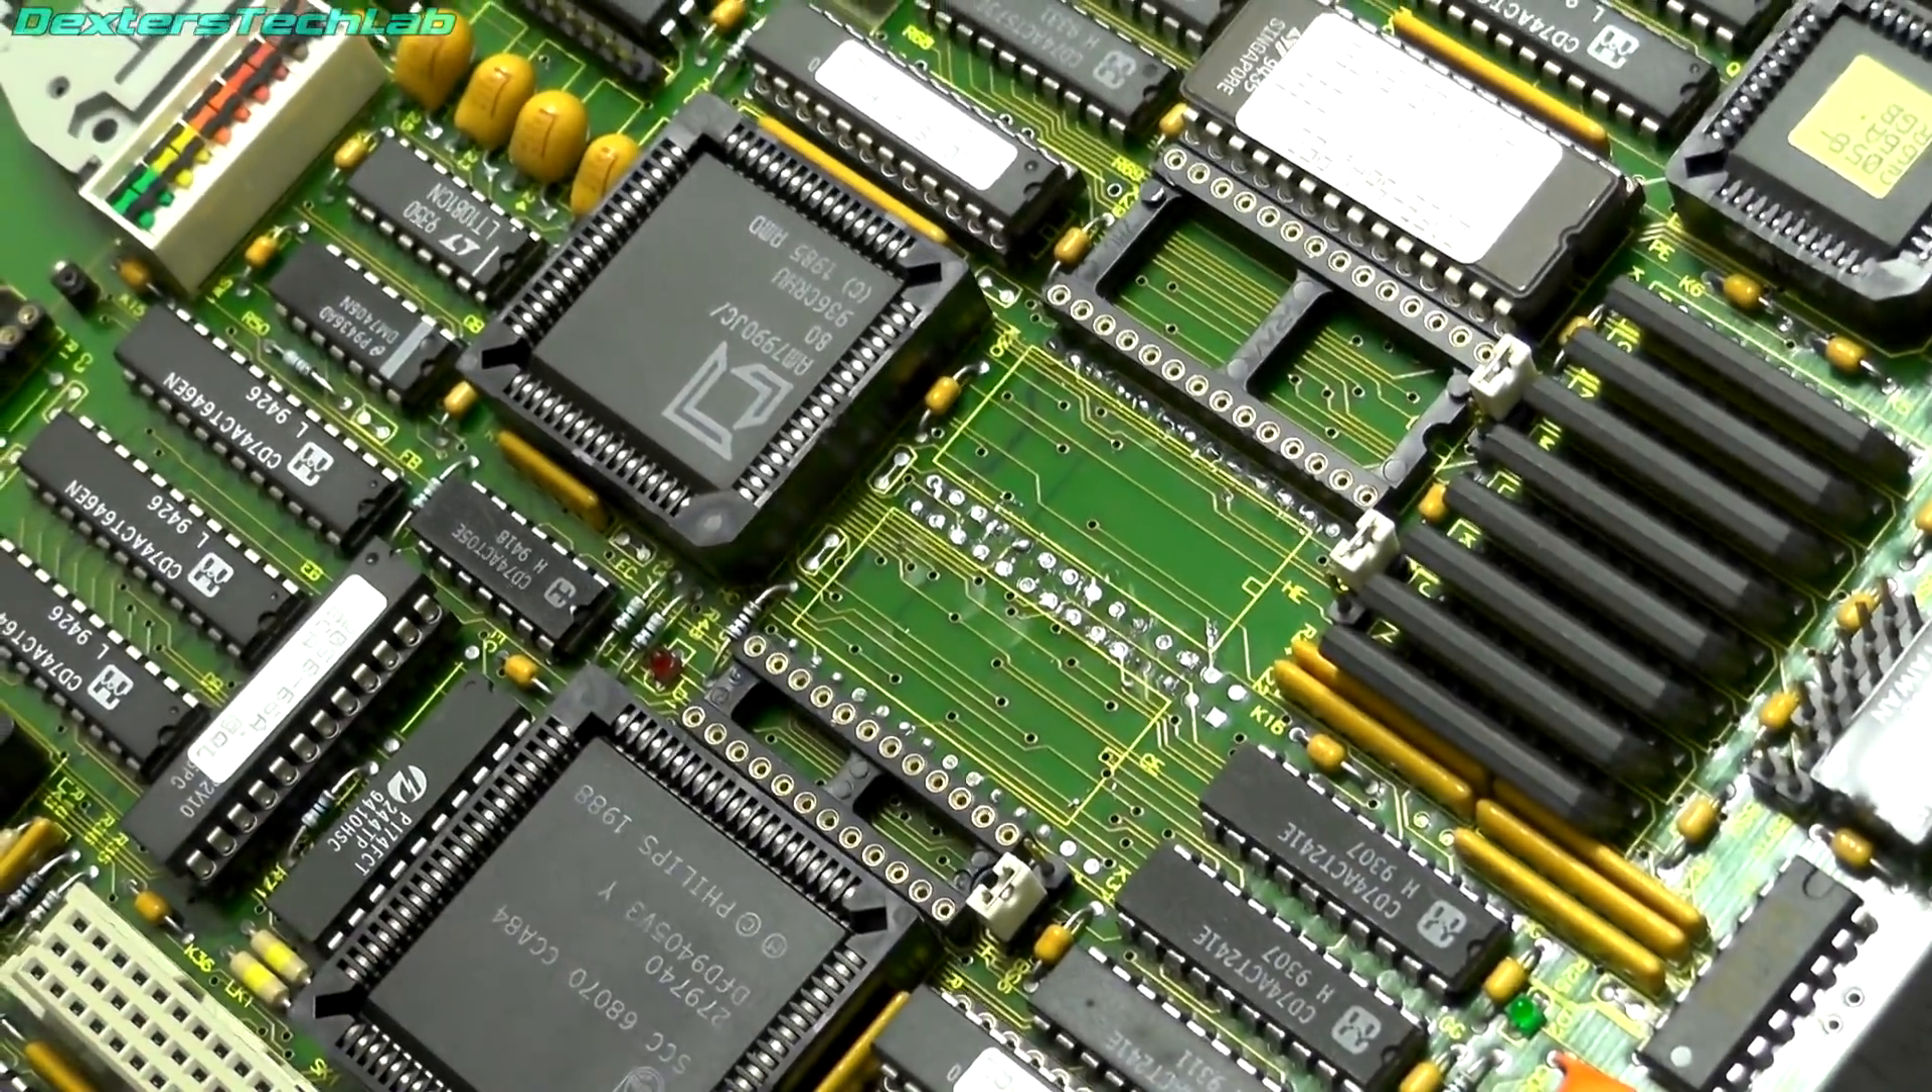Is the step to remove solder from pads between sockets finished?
No.